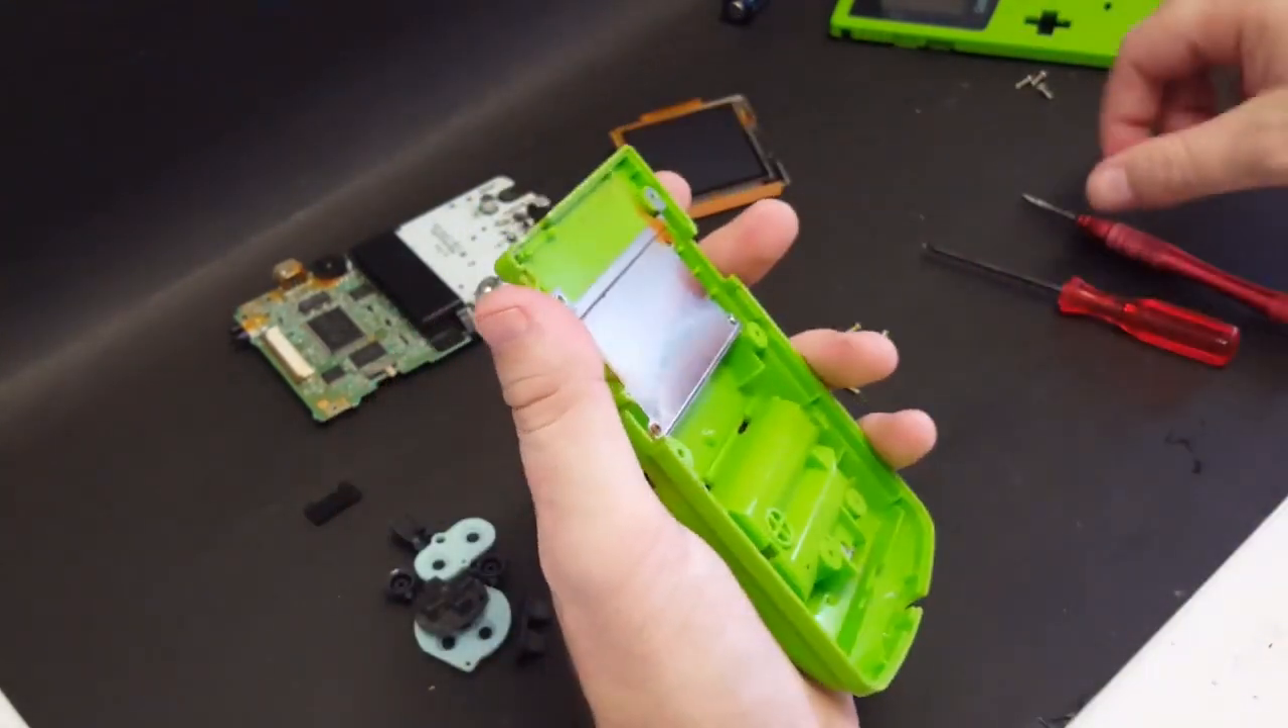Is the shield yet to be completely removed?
Yes.